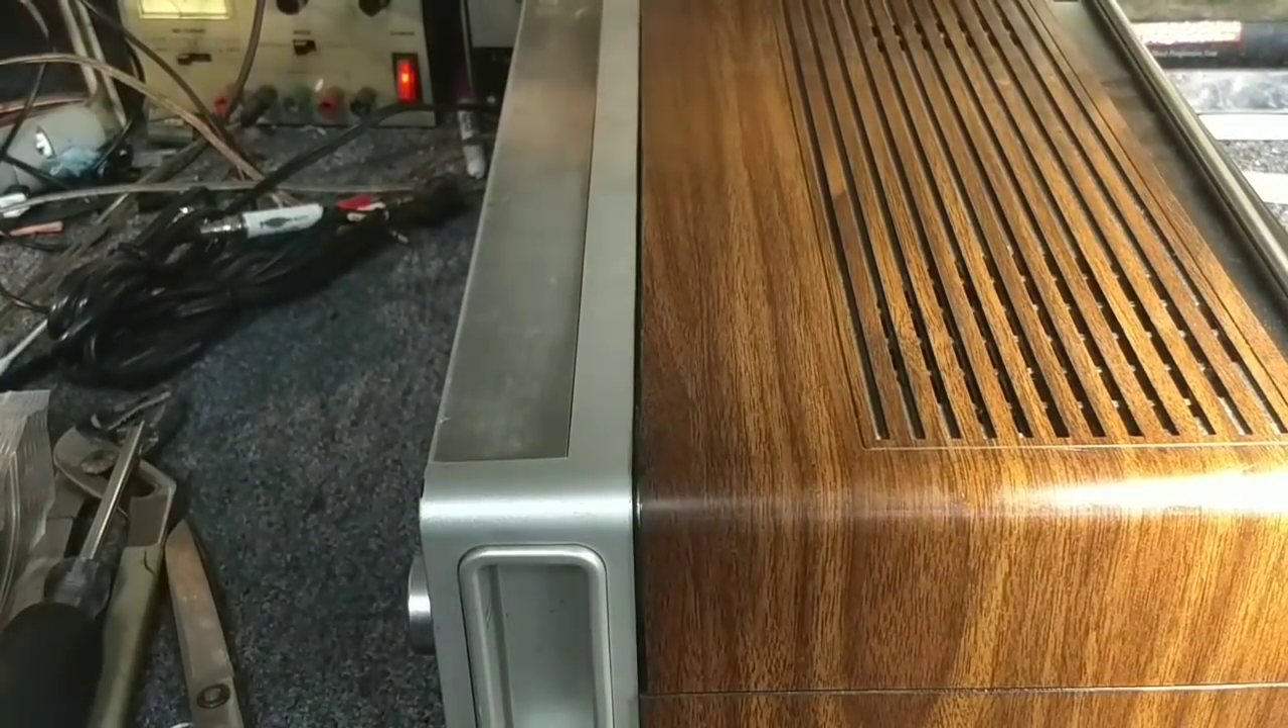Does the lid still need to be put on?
No.